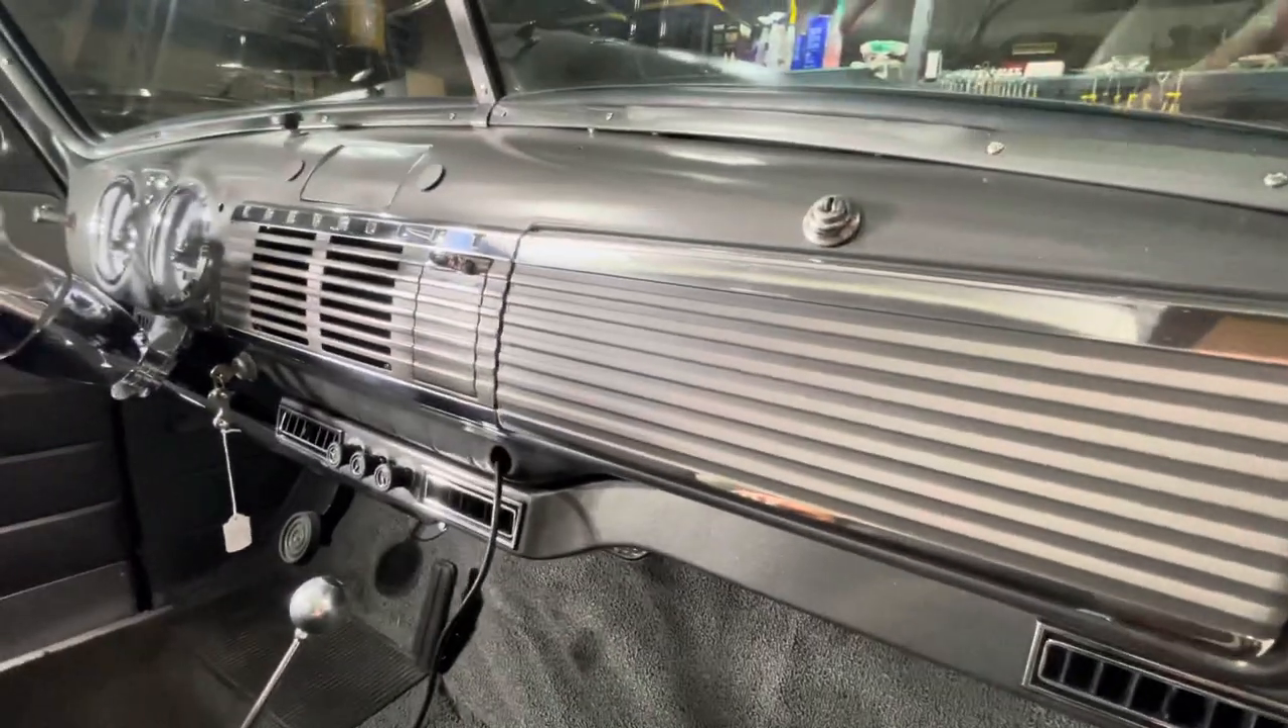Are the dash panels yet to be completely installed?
No.